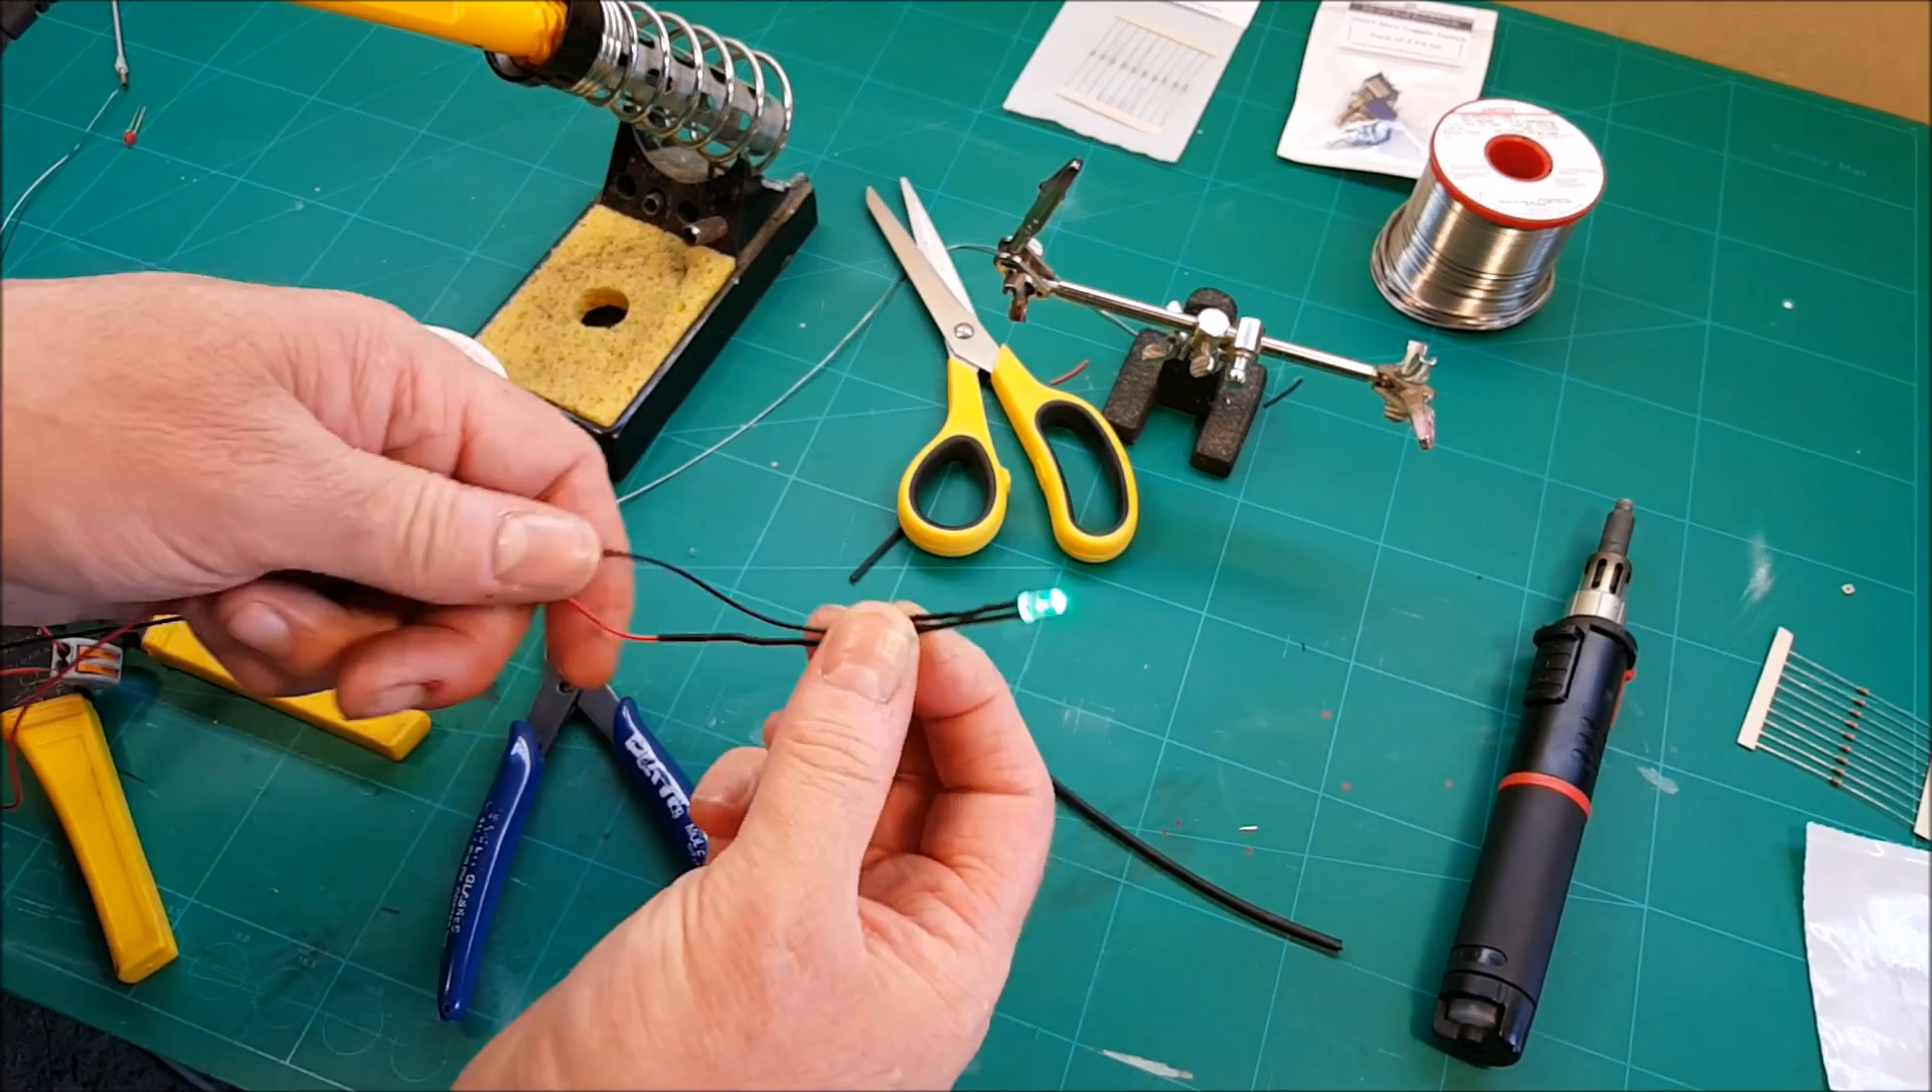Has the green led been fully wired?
Yes.